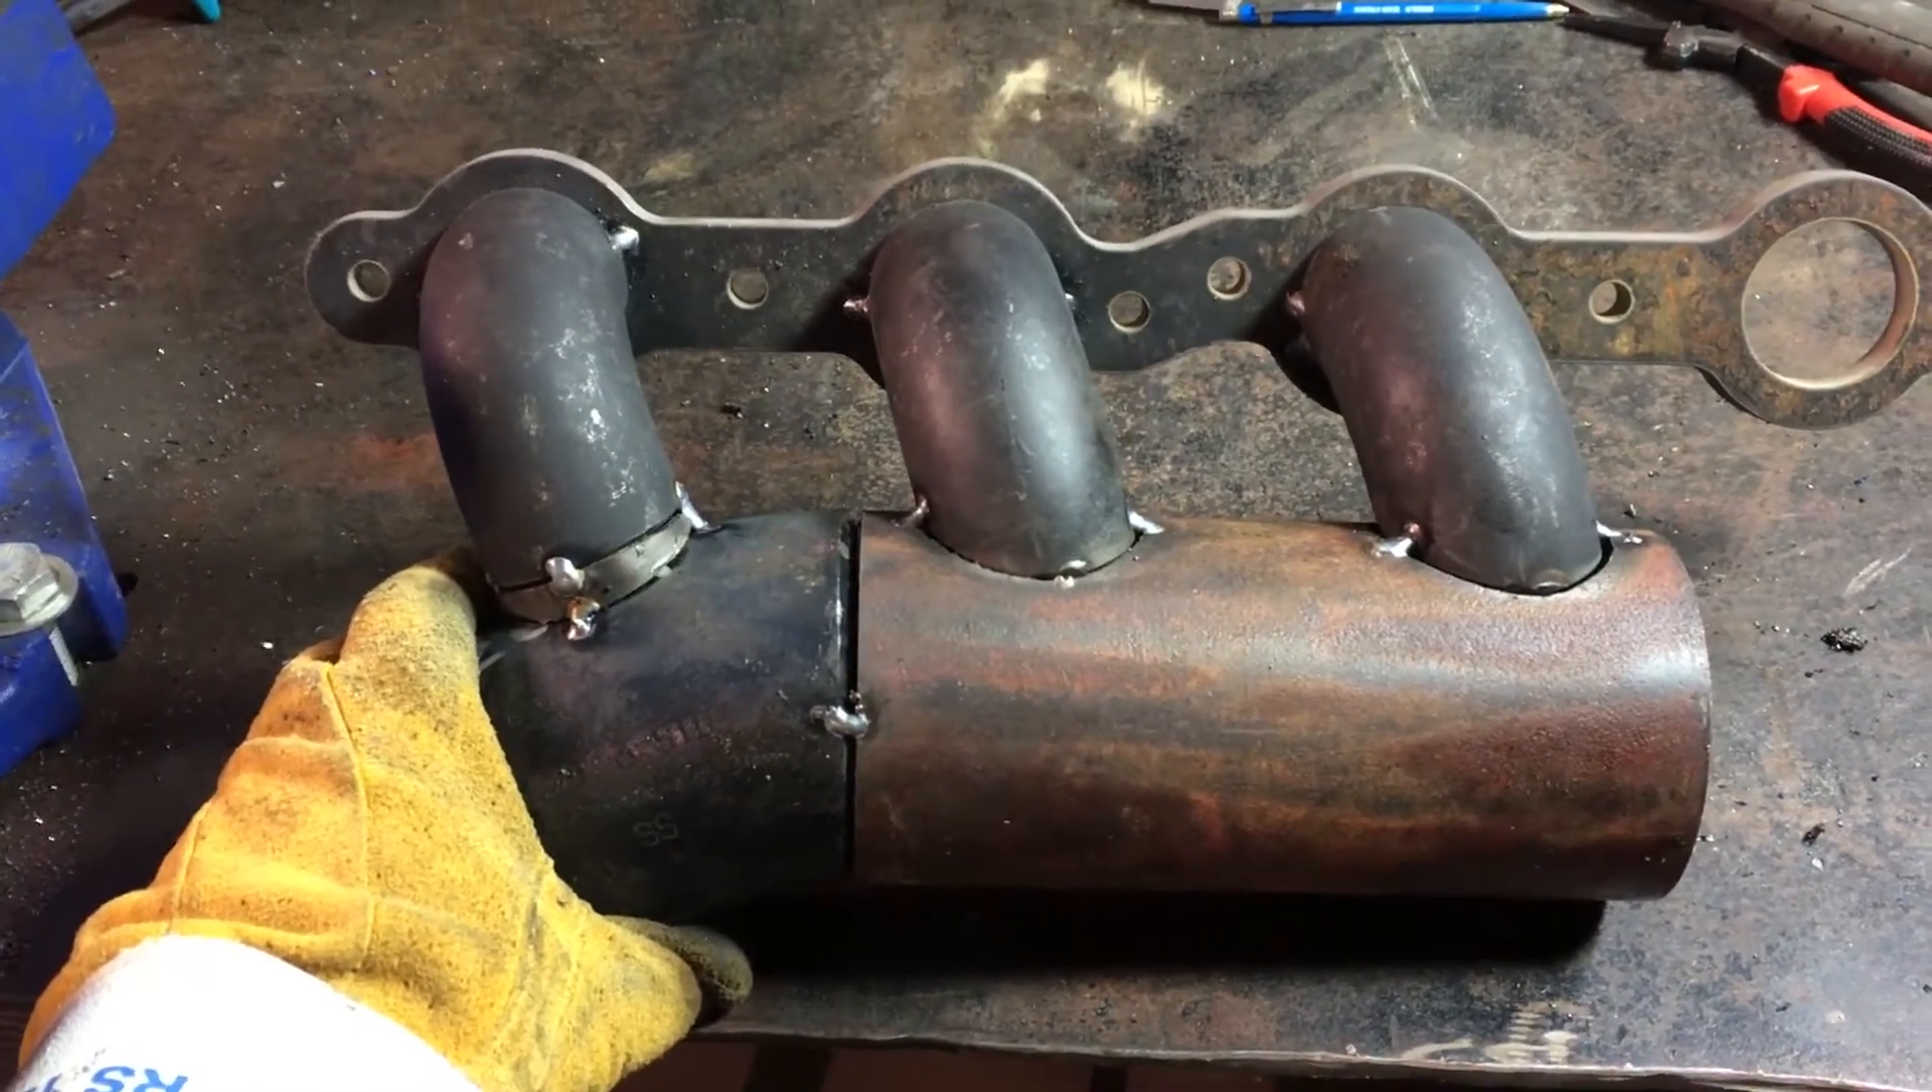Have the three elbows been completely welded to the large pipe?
No.